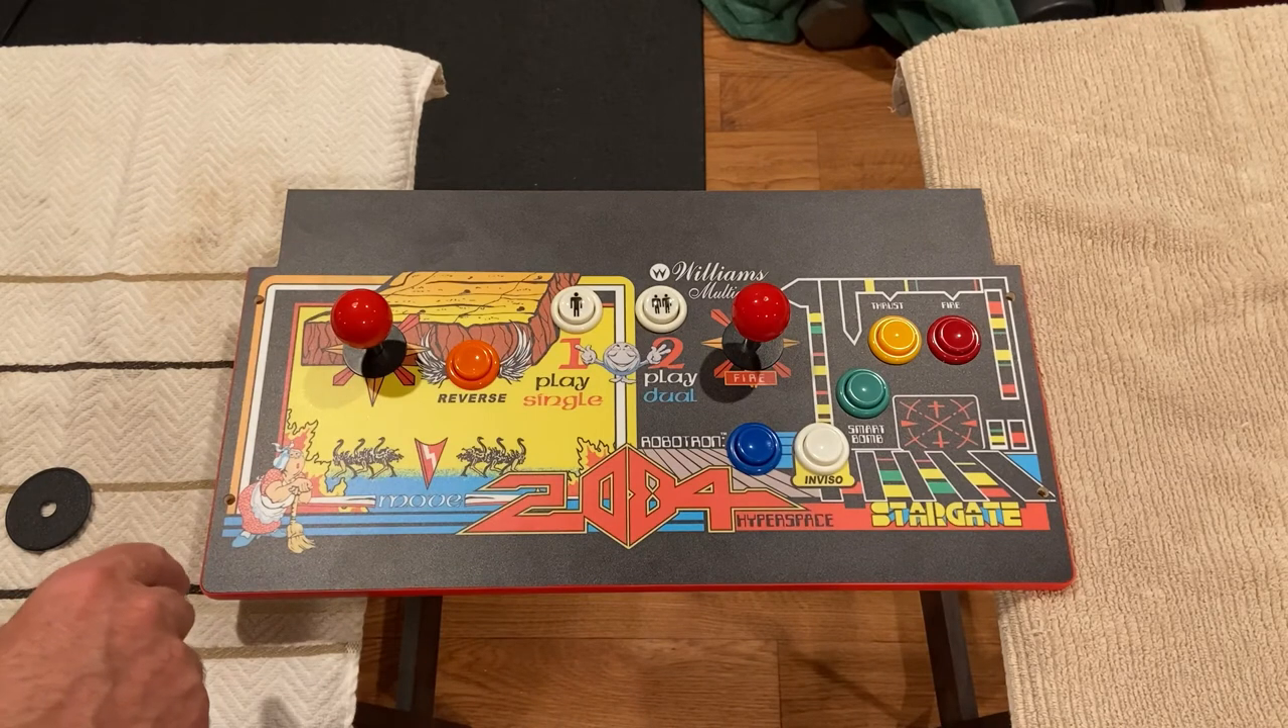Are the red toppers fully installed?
Yes.